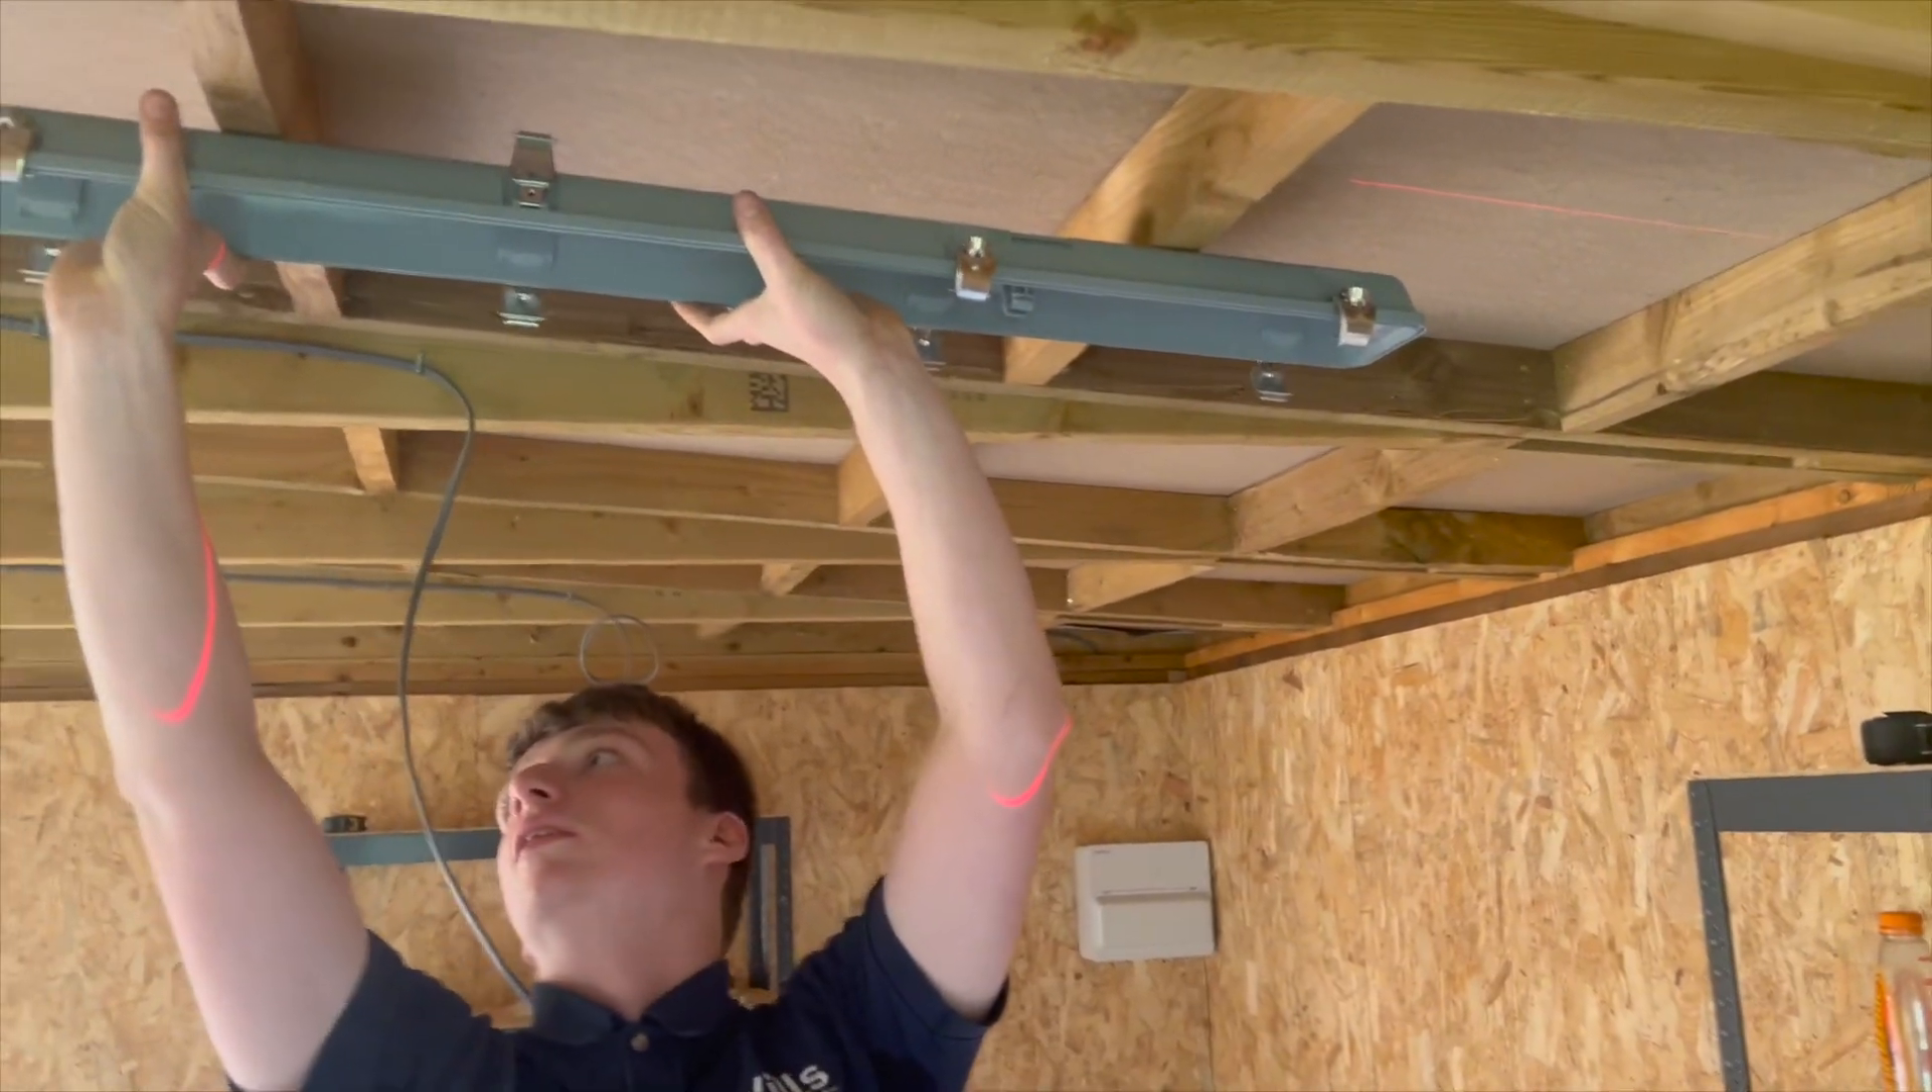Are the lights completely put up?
No.